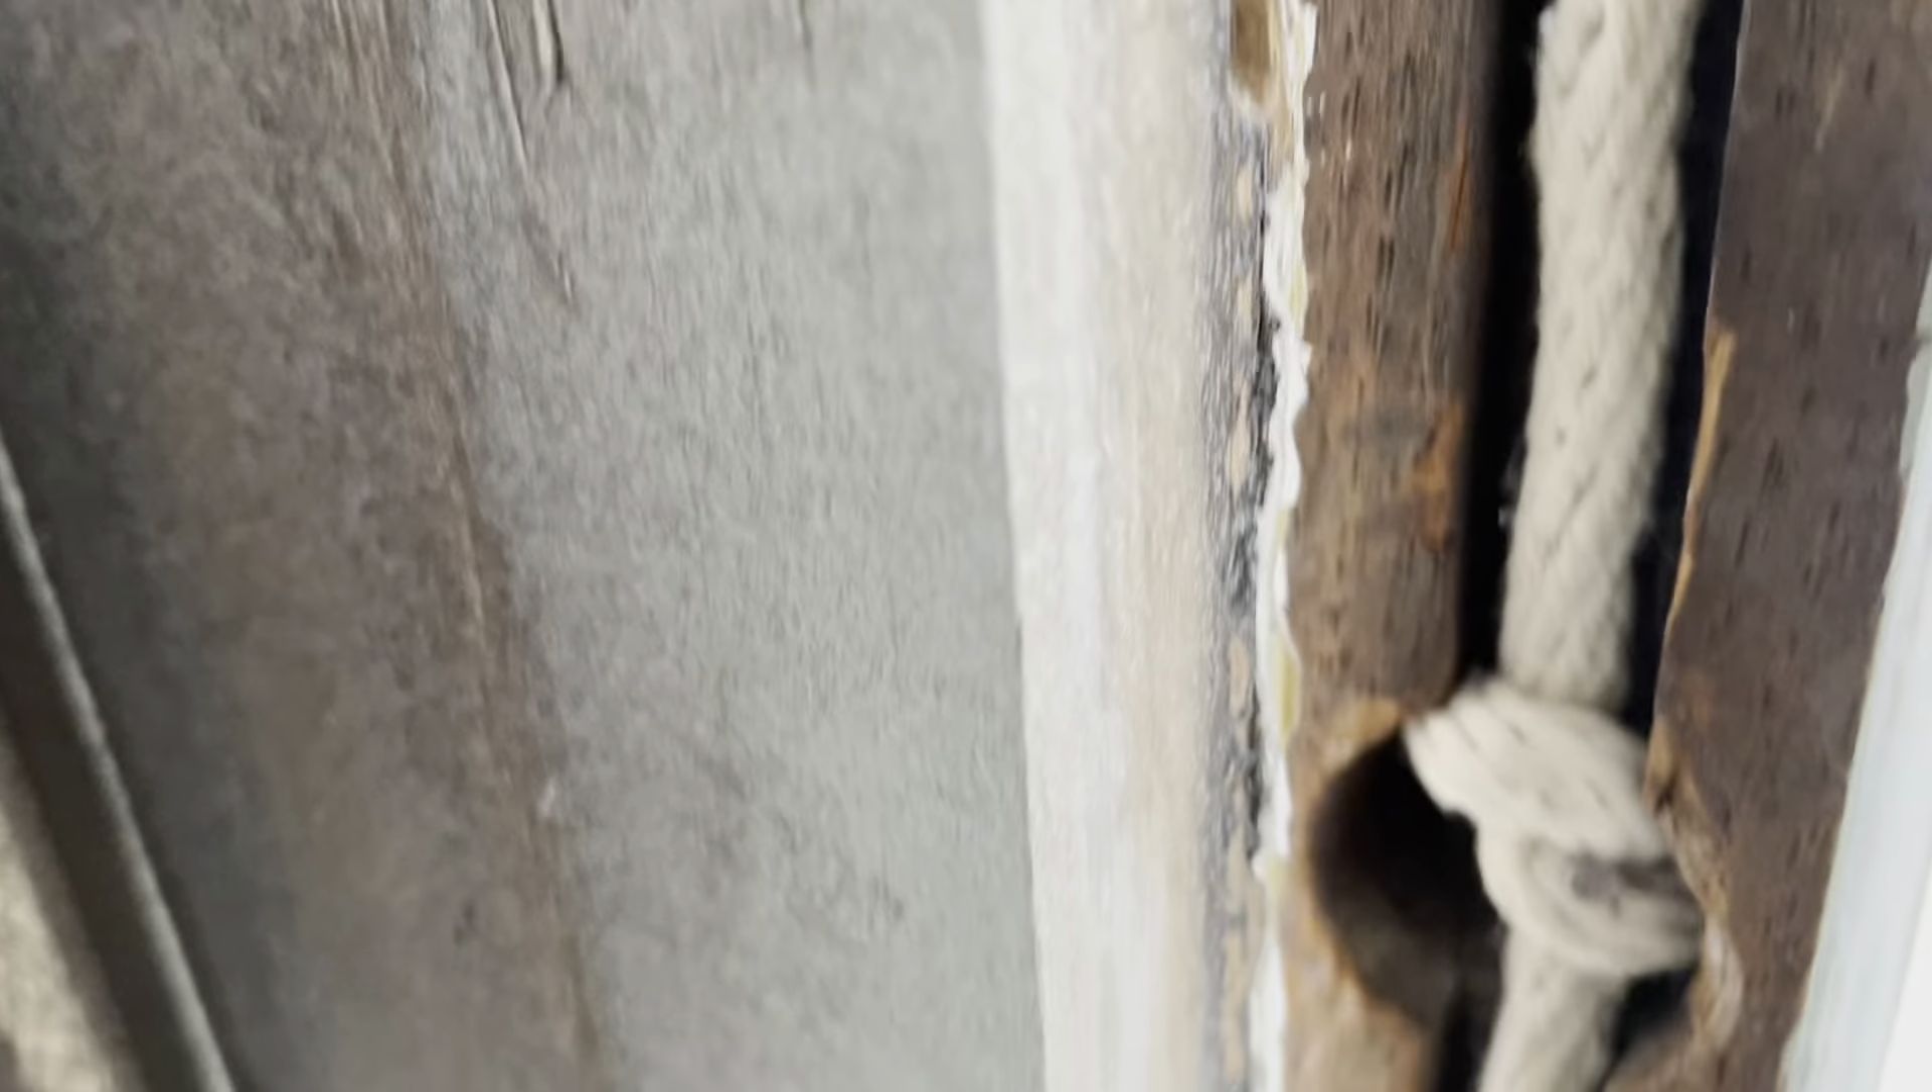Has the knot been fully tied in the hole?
Yes.